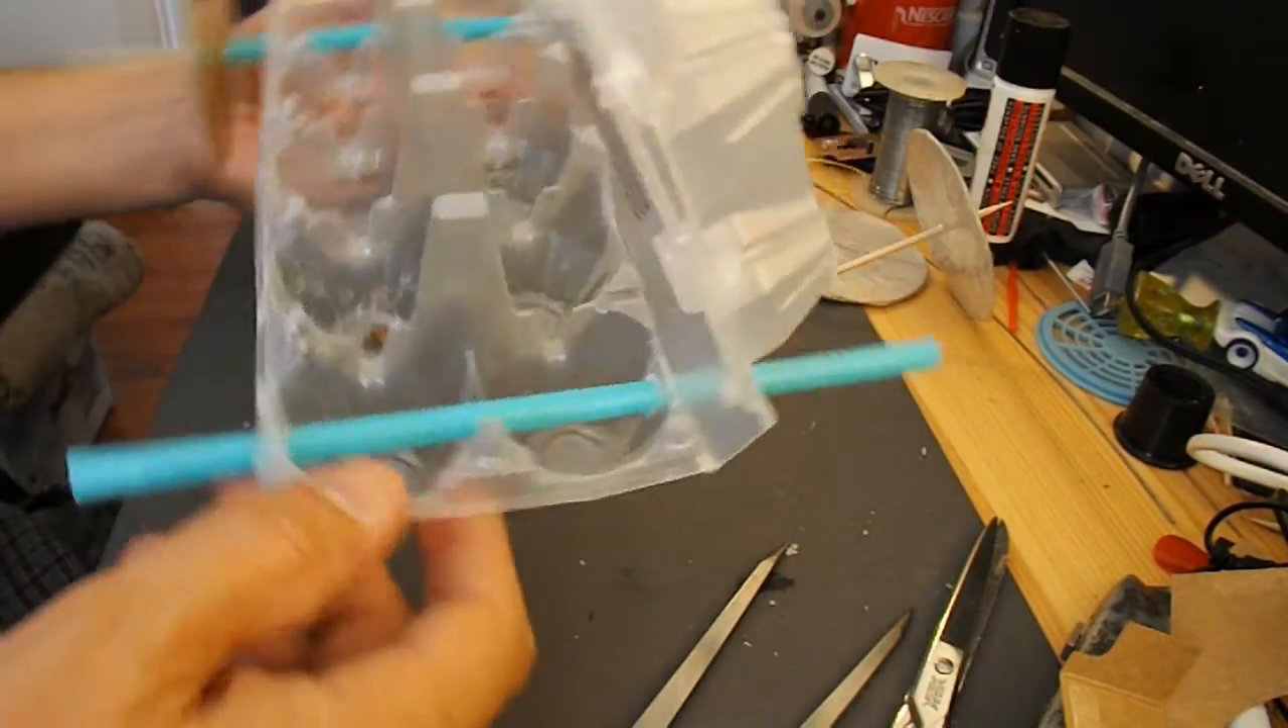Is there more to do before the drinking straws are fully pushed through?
No.